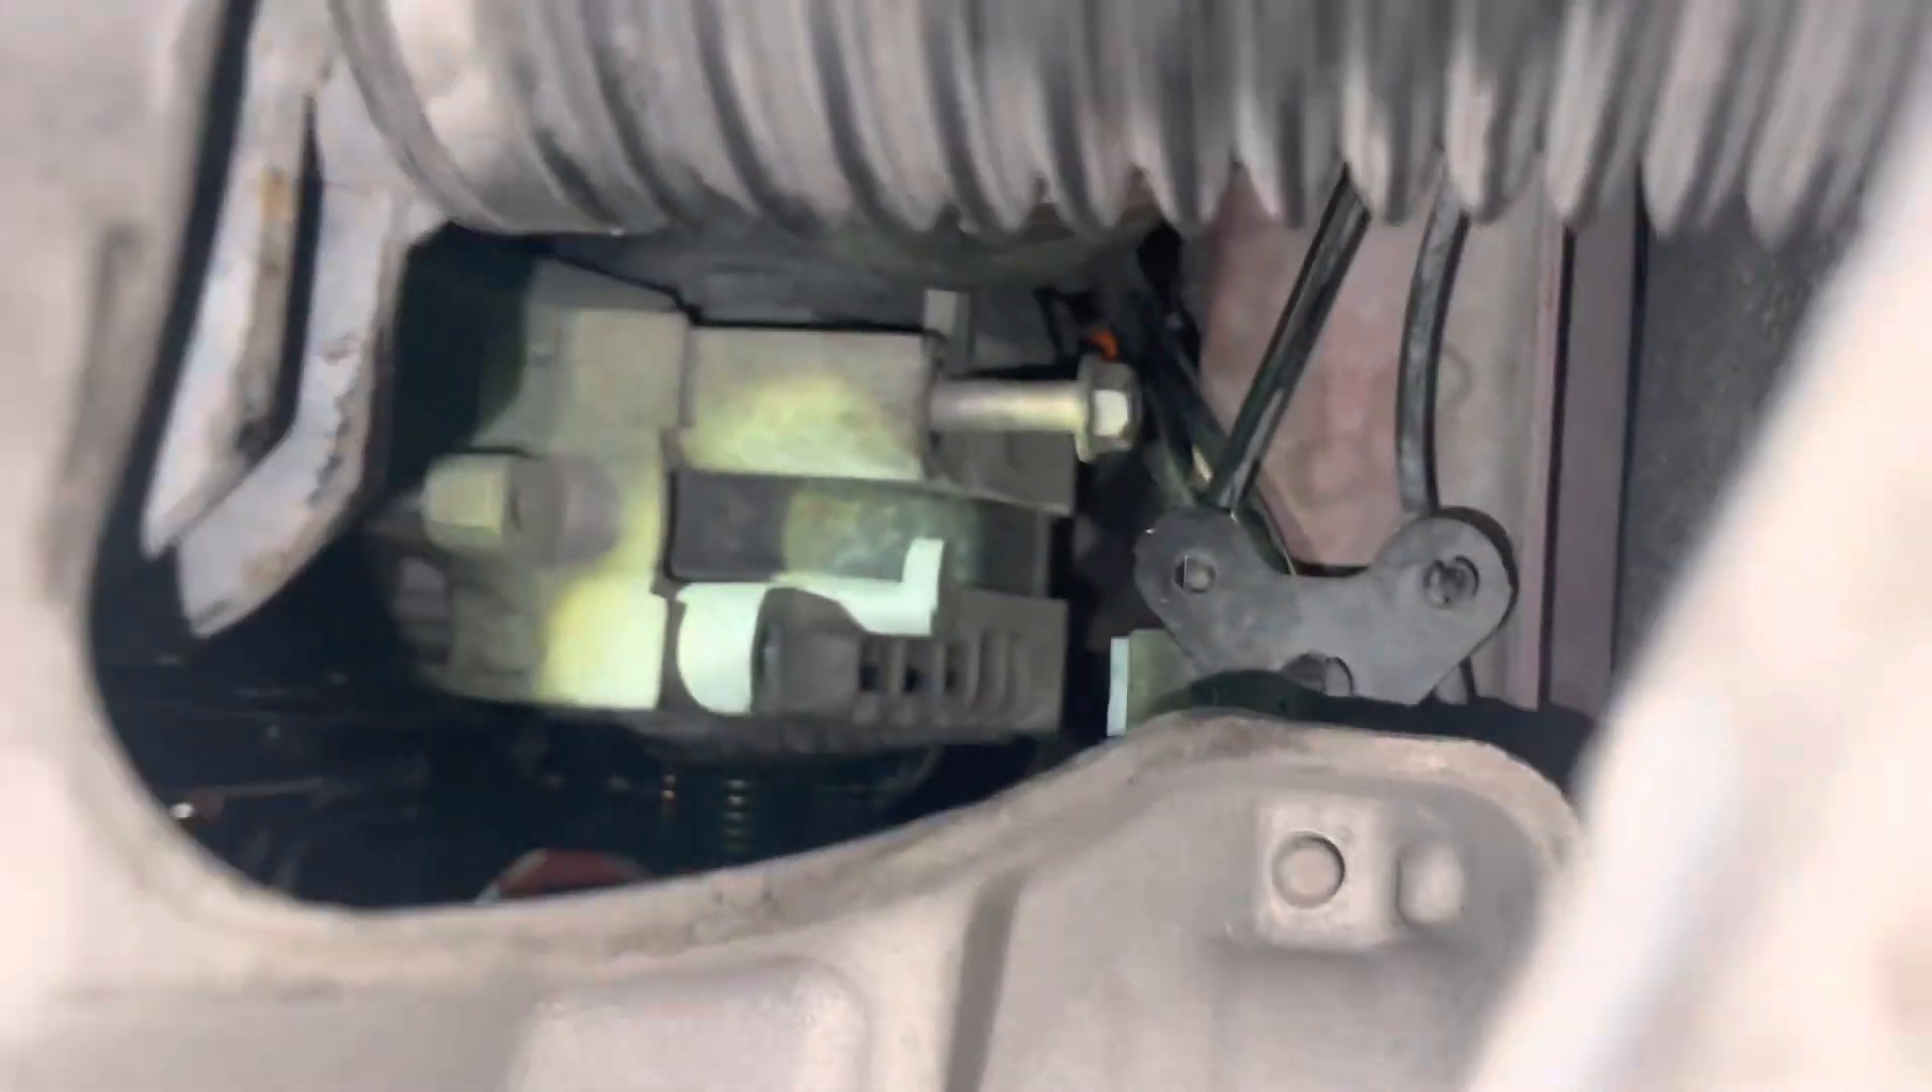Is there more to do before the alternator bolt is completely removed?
Yes.